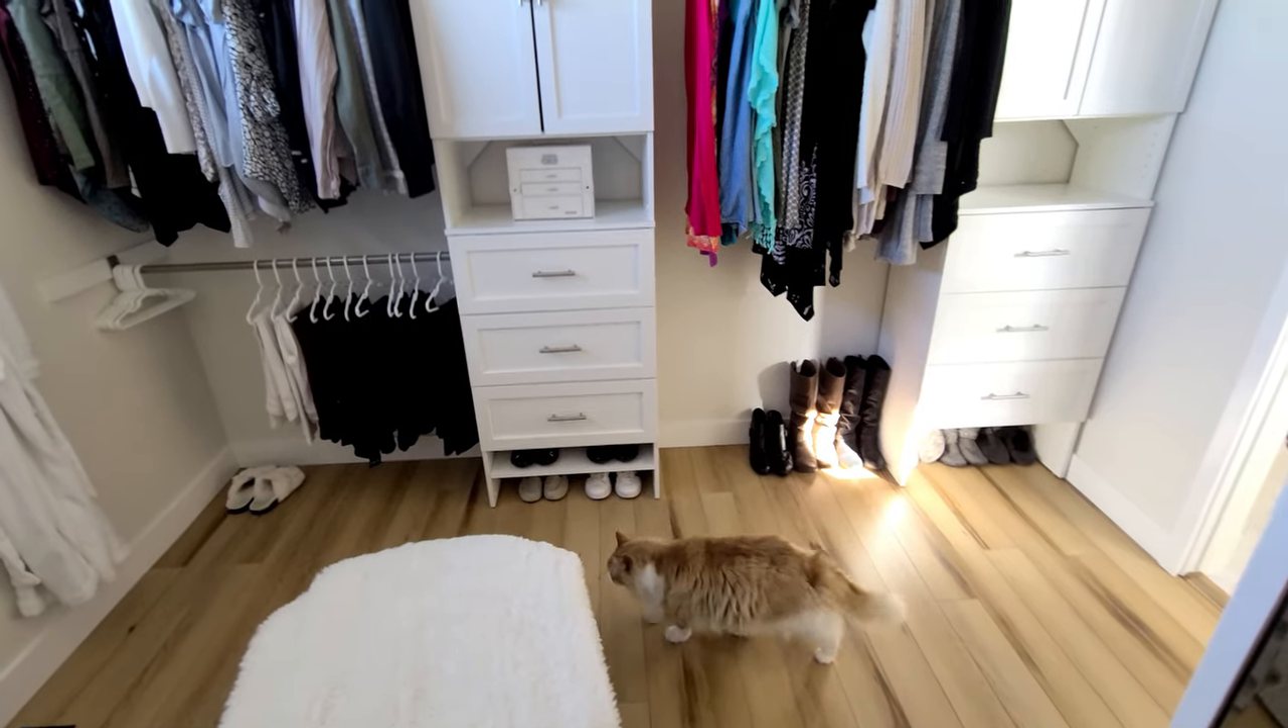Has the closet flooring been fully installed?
Yes.